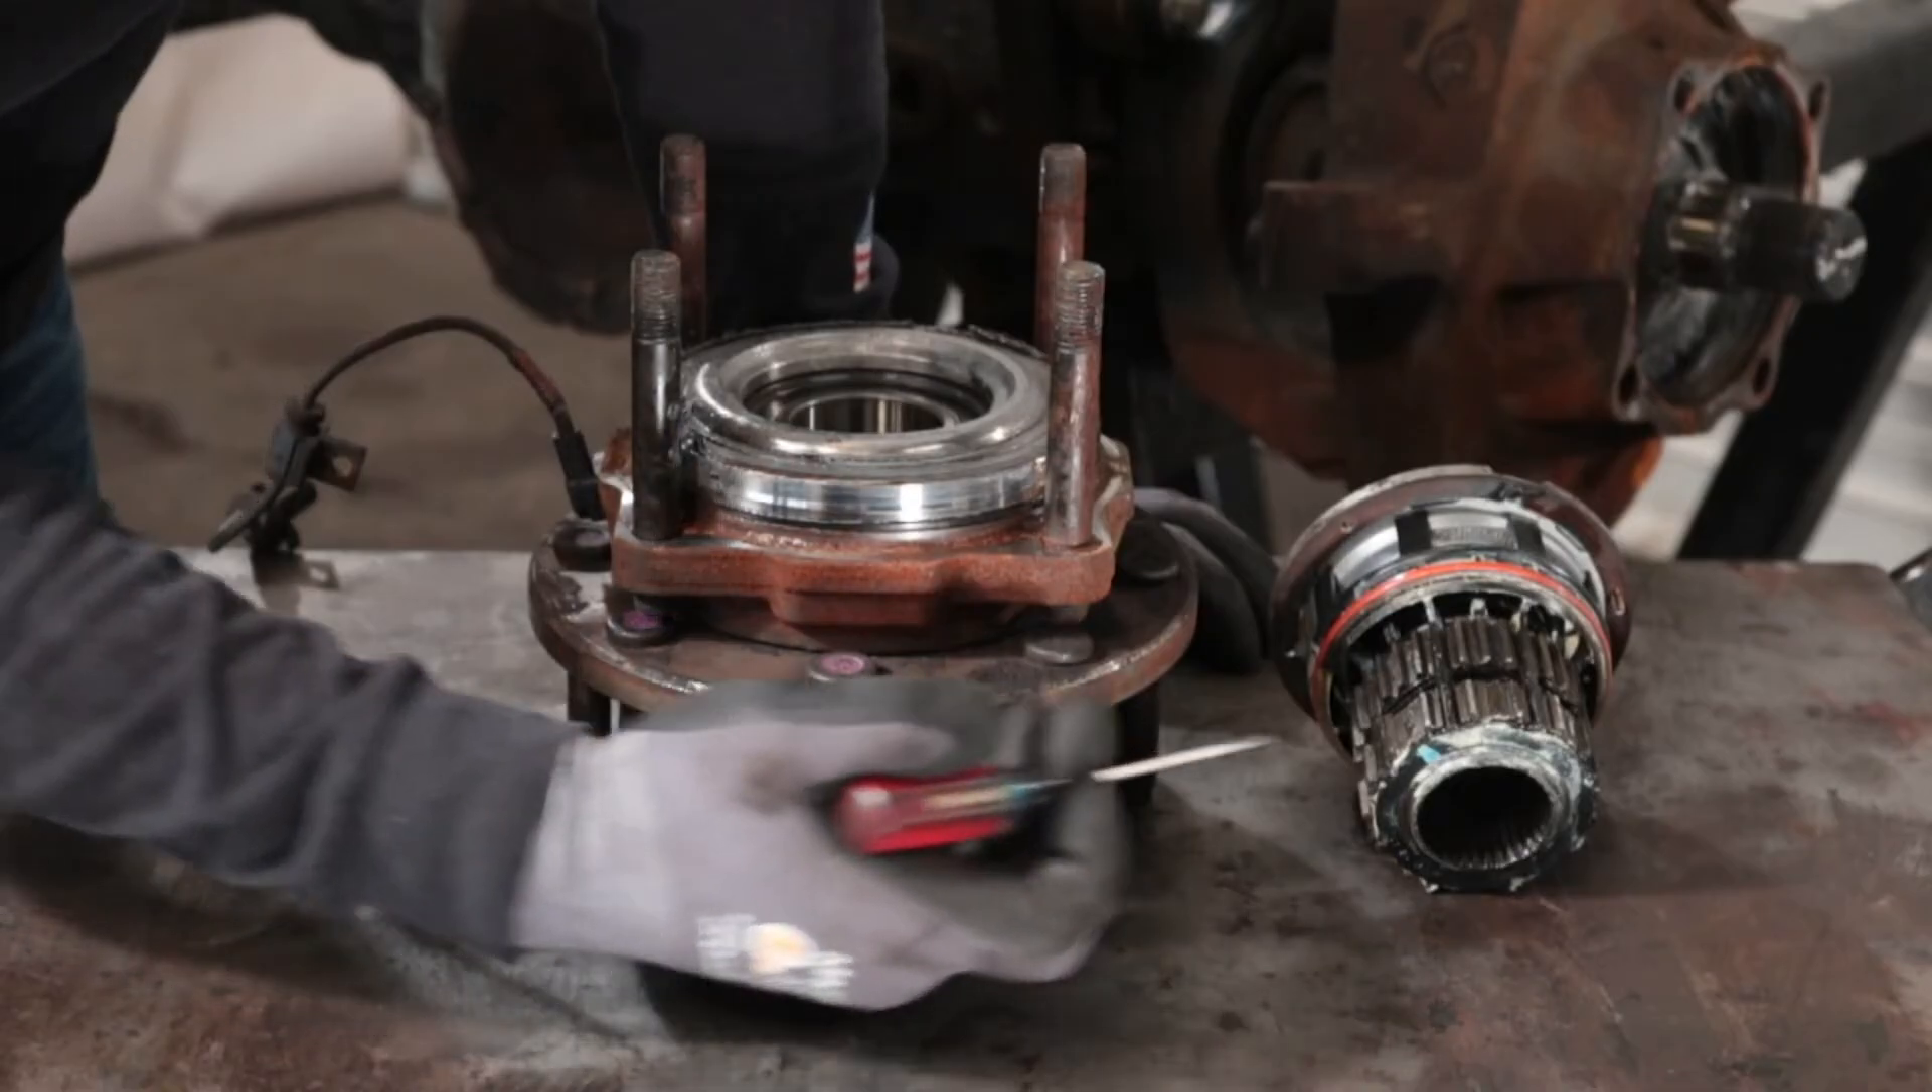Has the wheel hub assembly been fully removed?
Yes.